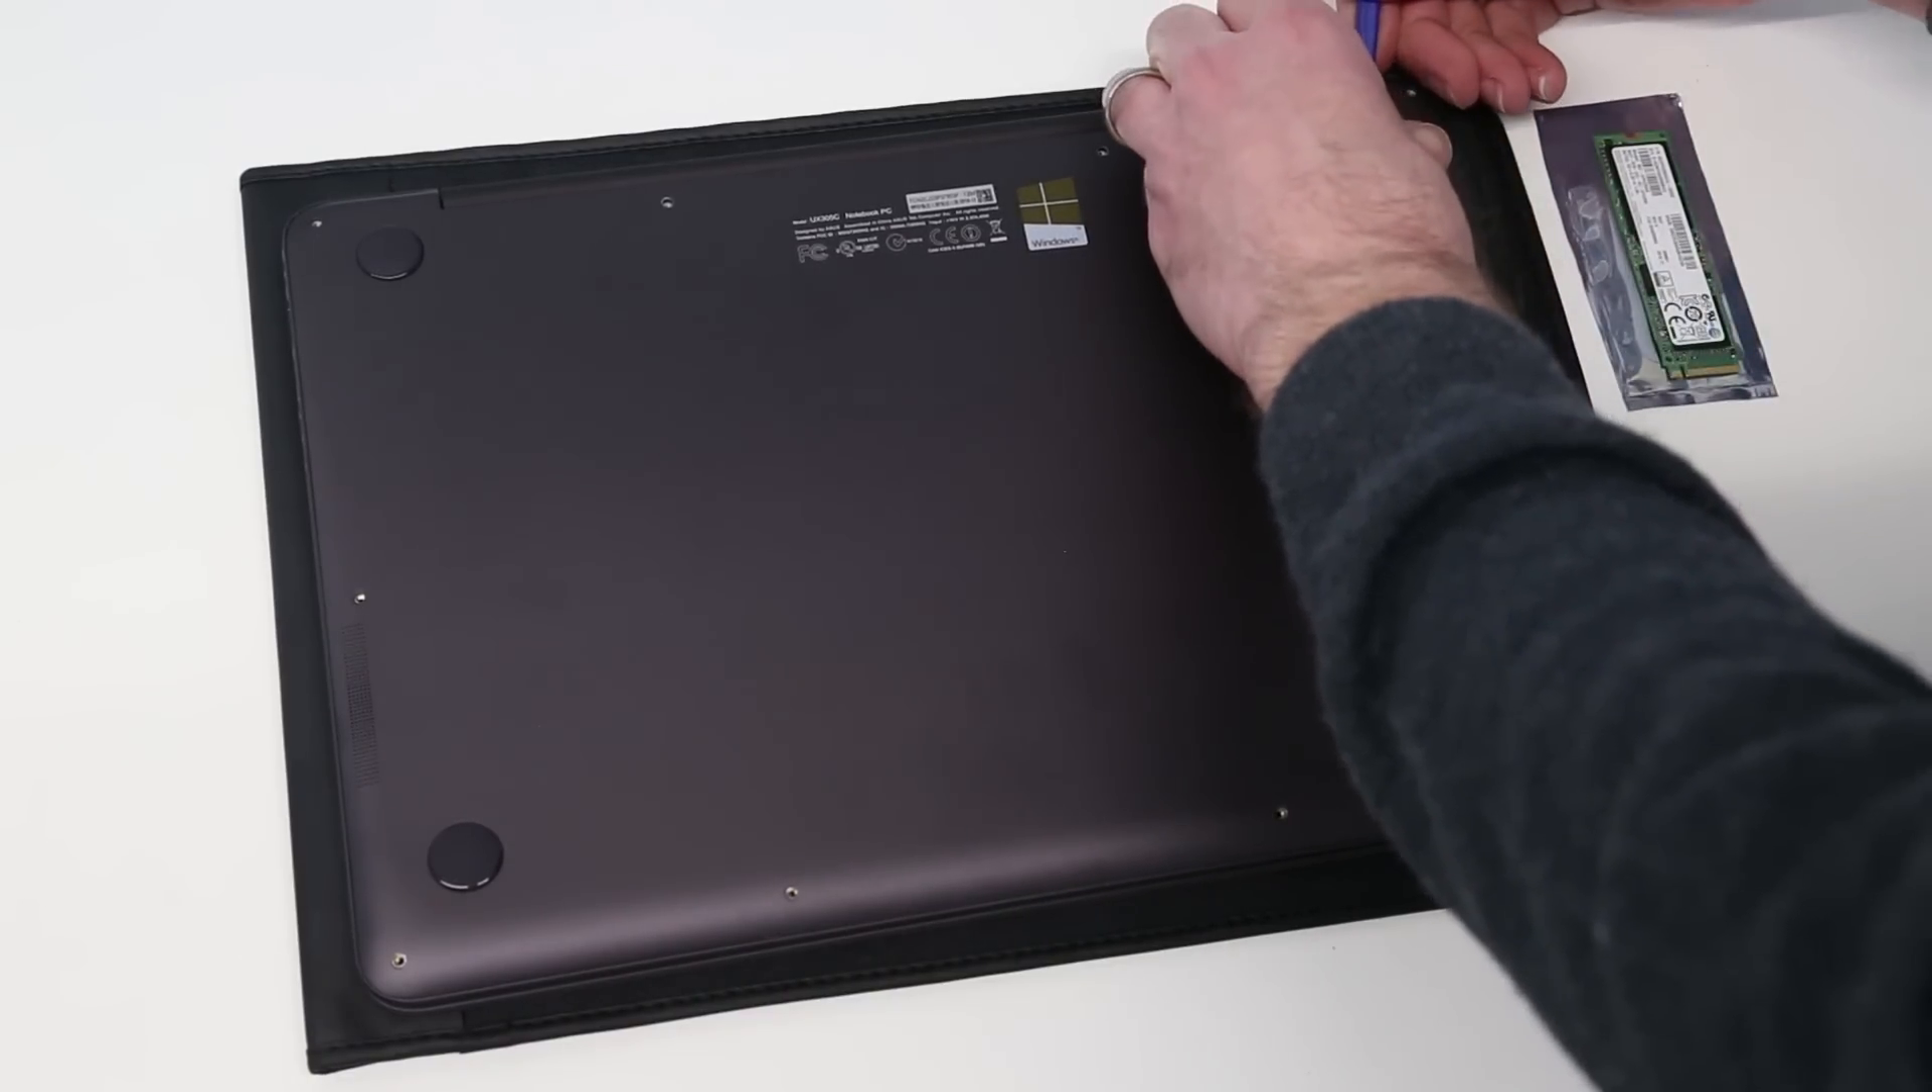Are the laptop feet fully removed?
No.